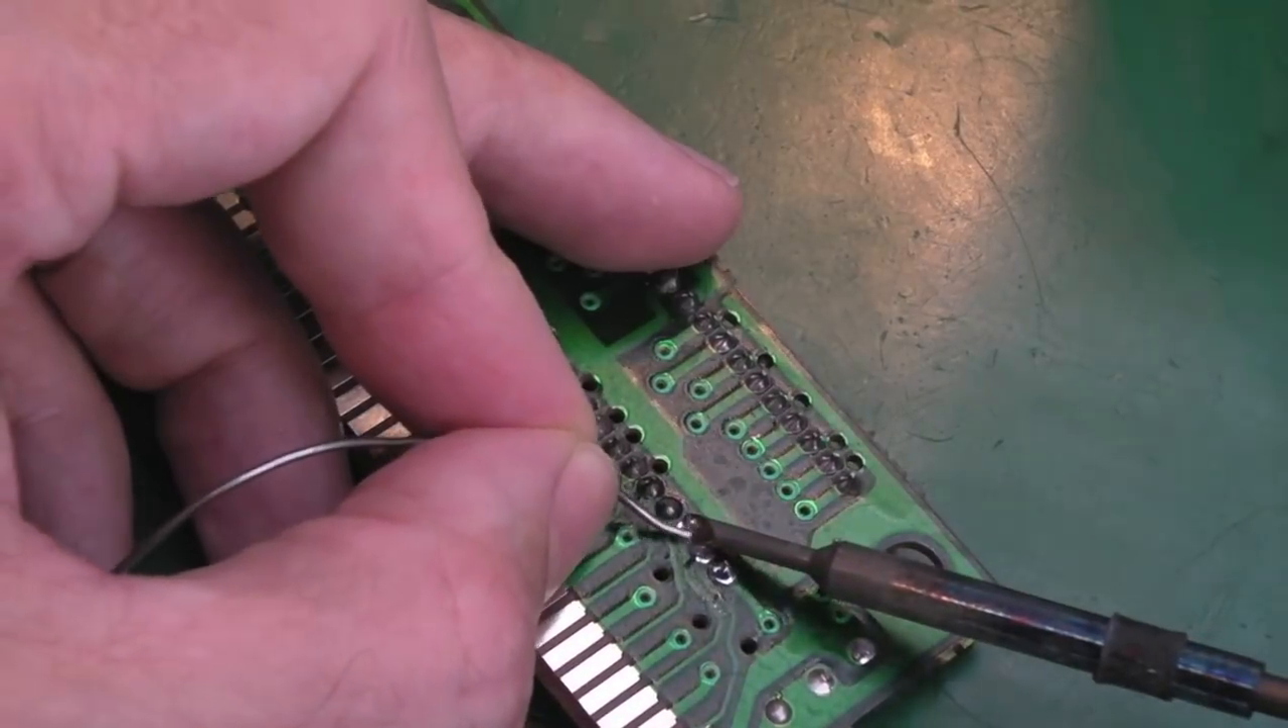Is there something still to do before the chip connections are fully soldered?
Yes.